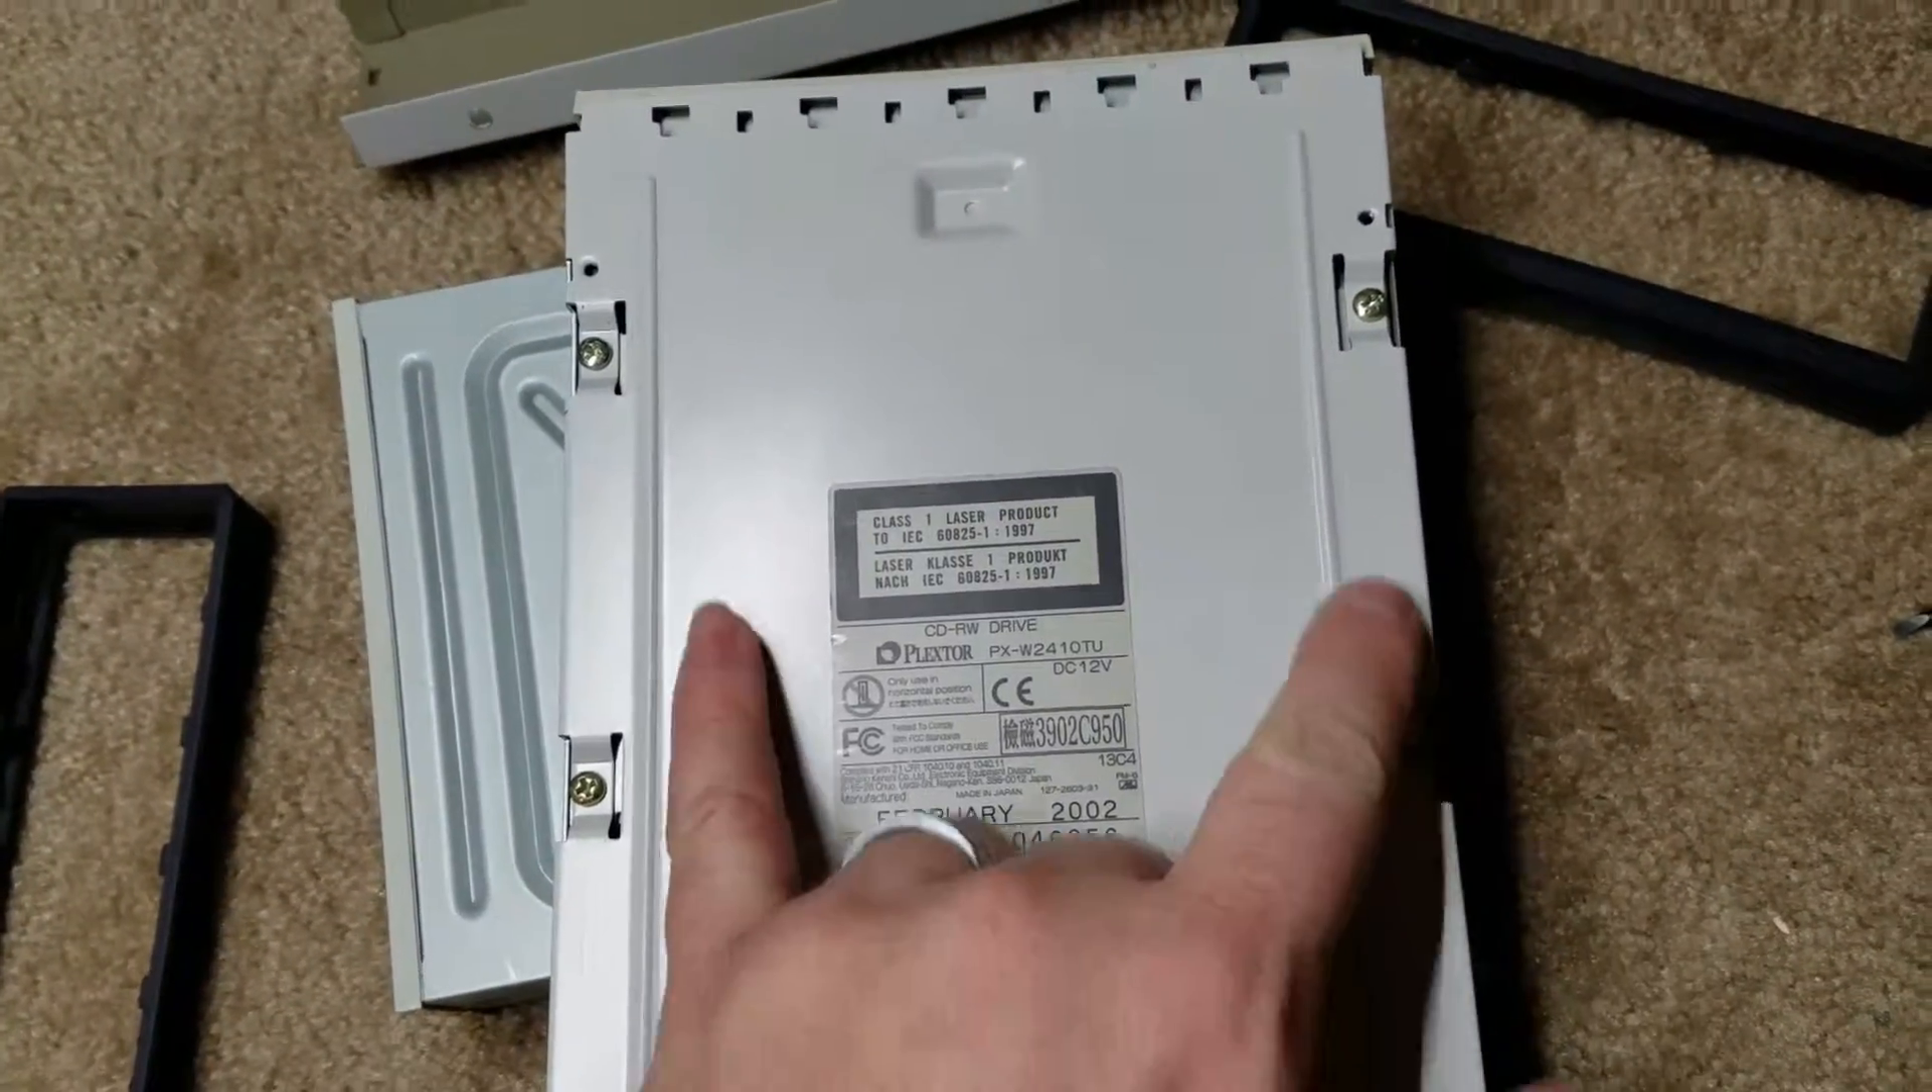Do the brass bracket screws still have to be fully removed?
Yes.